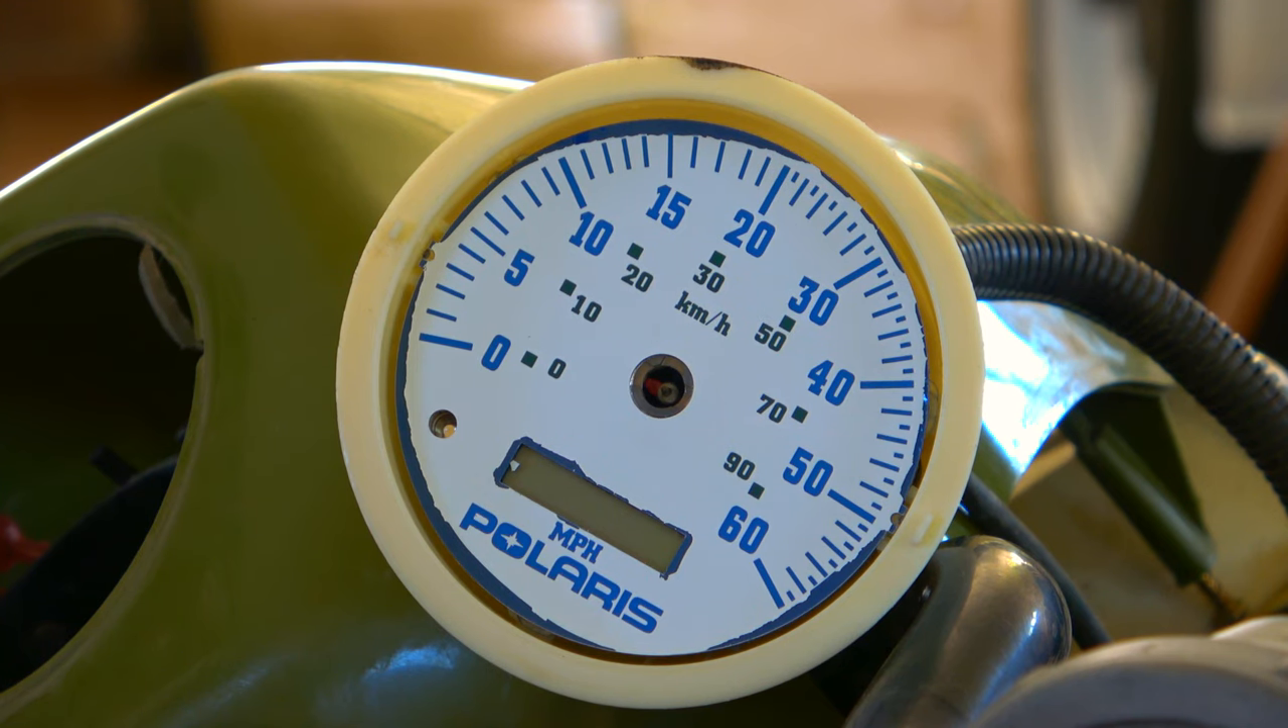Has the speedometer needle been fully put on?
No.